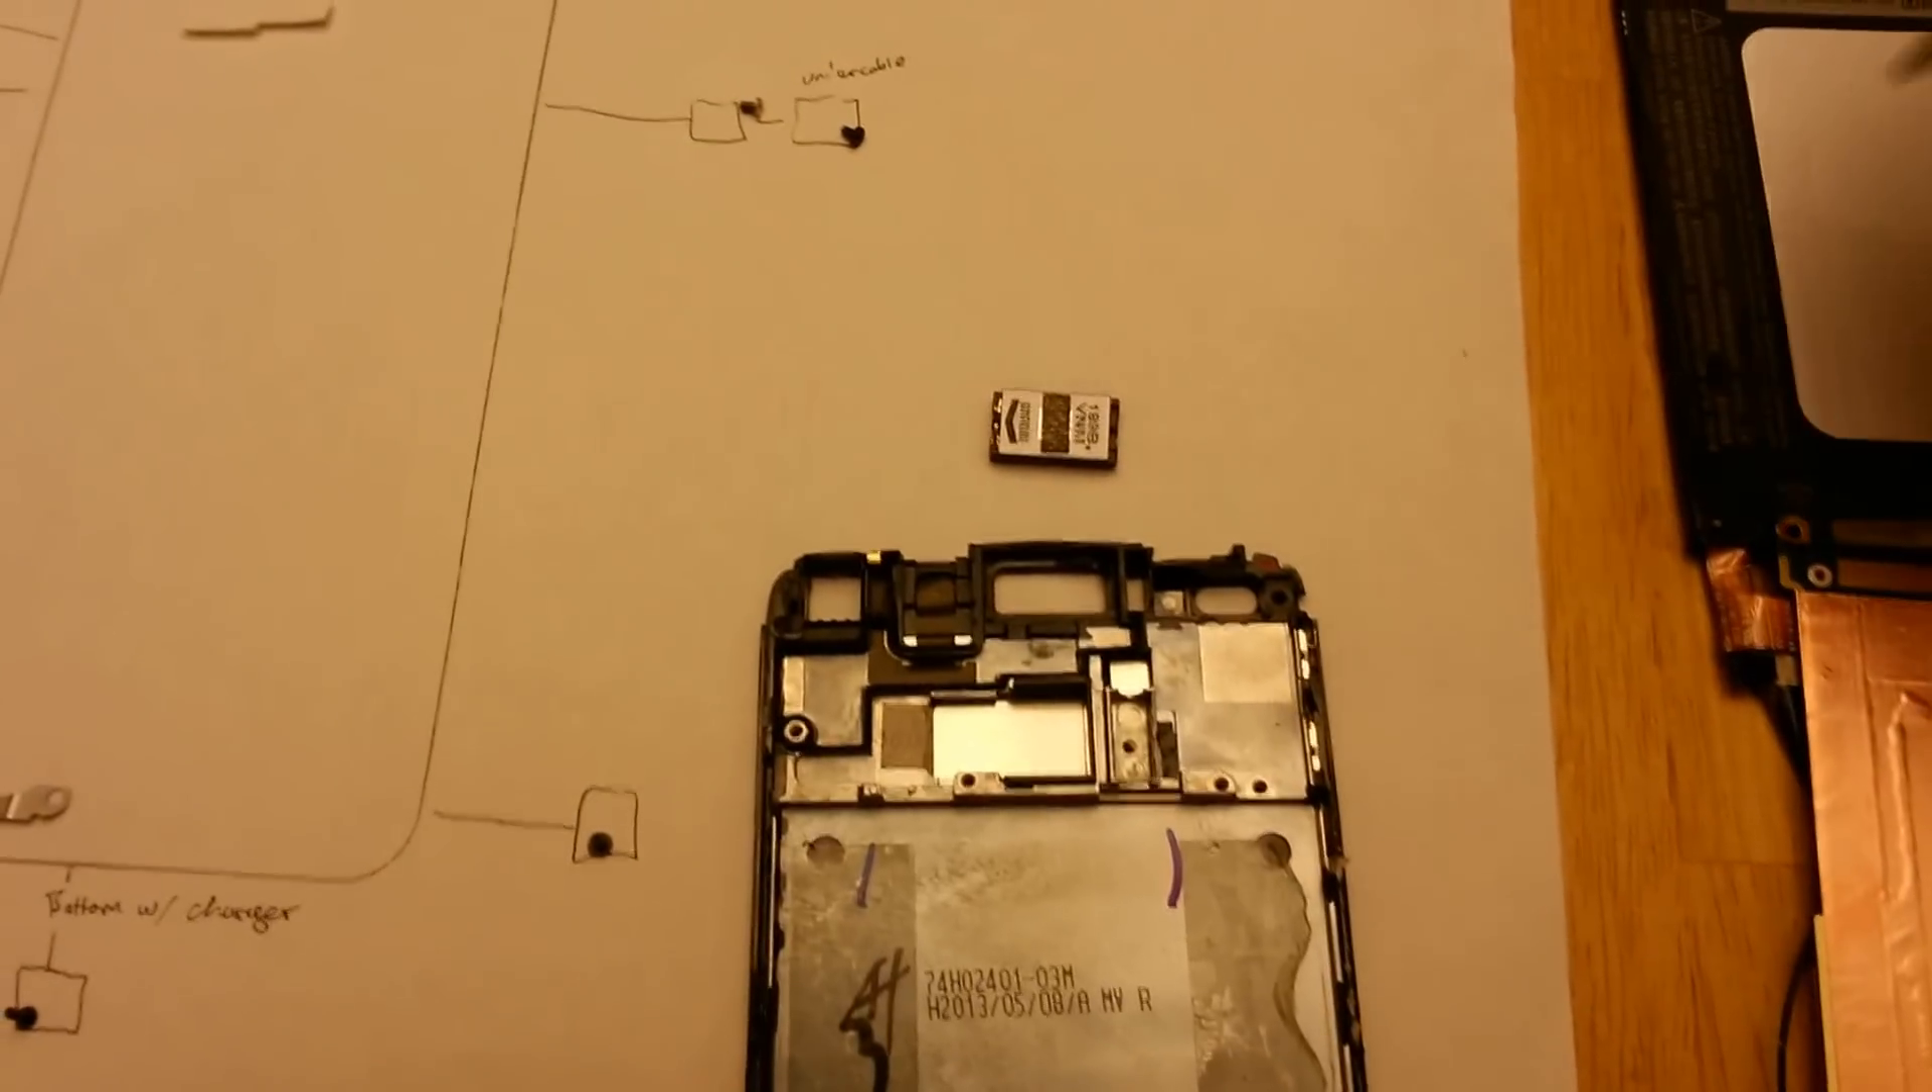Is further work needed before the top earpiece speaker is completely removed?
No.